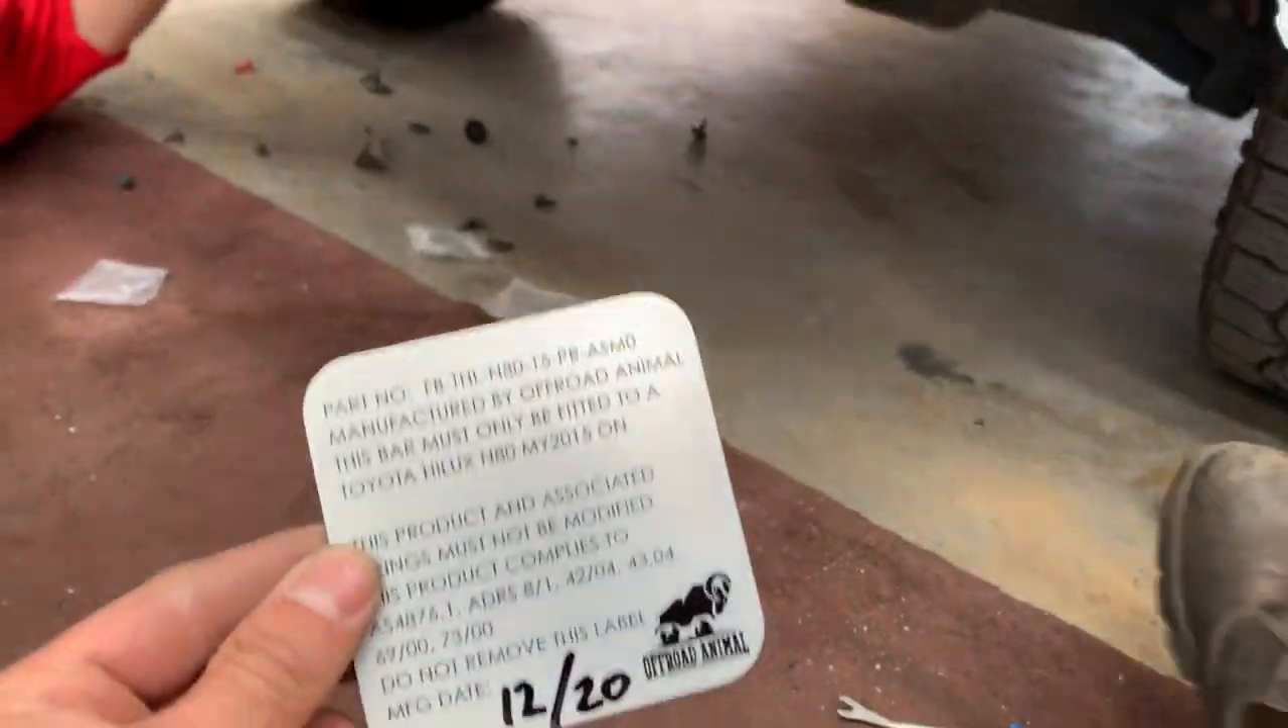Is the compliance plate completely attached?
No.